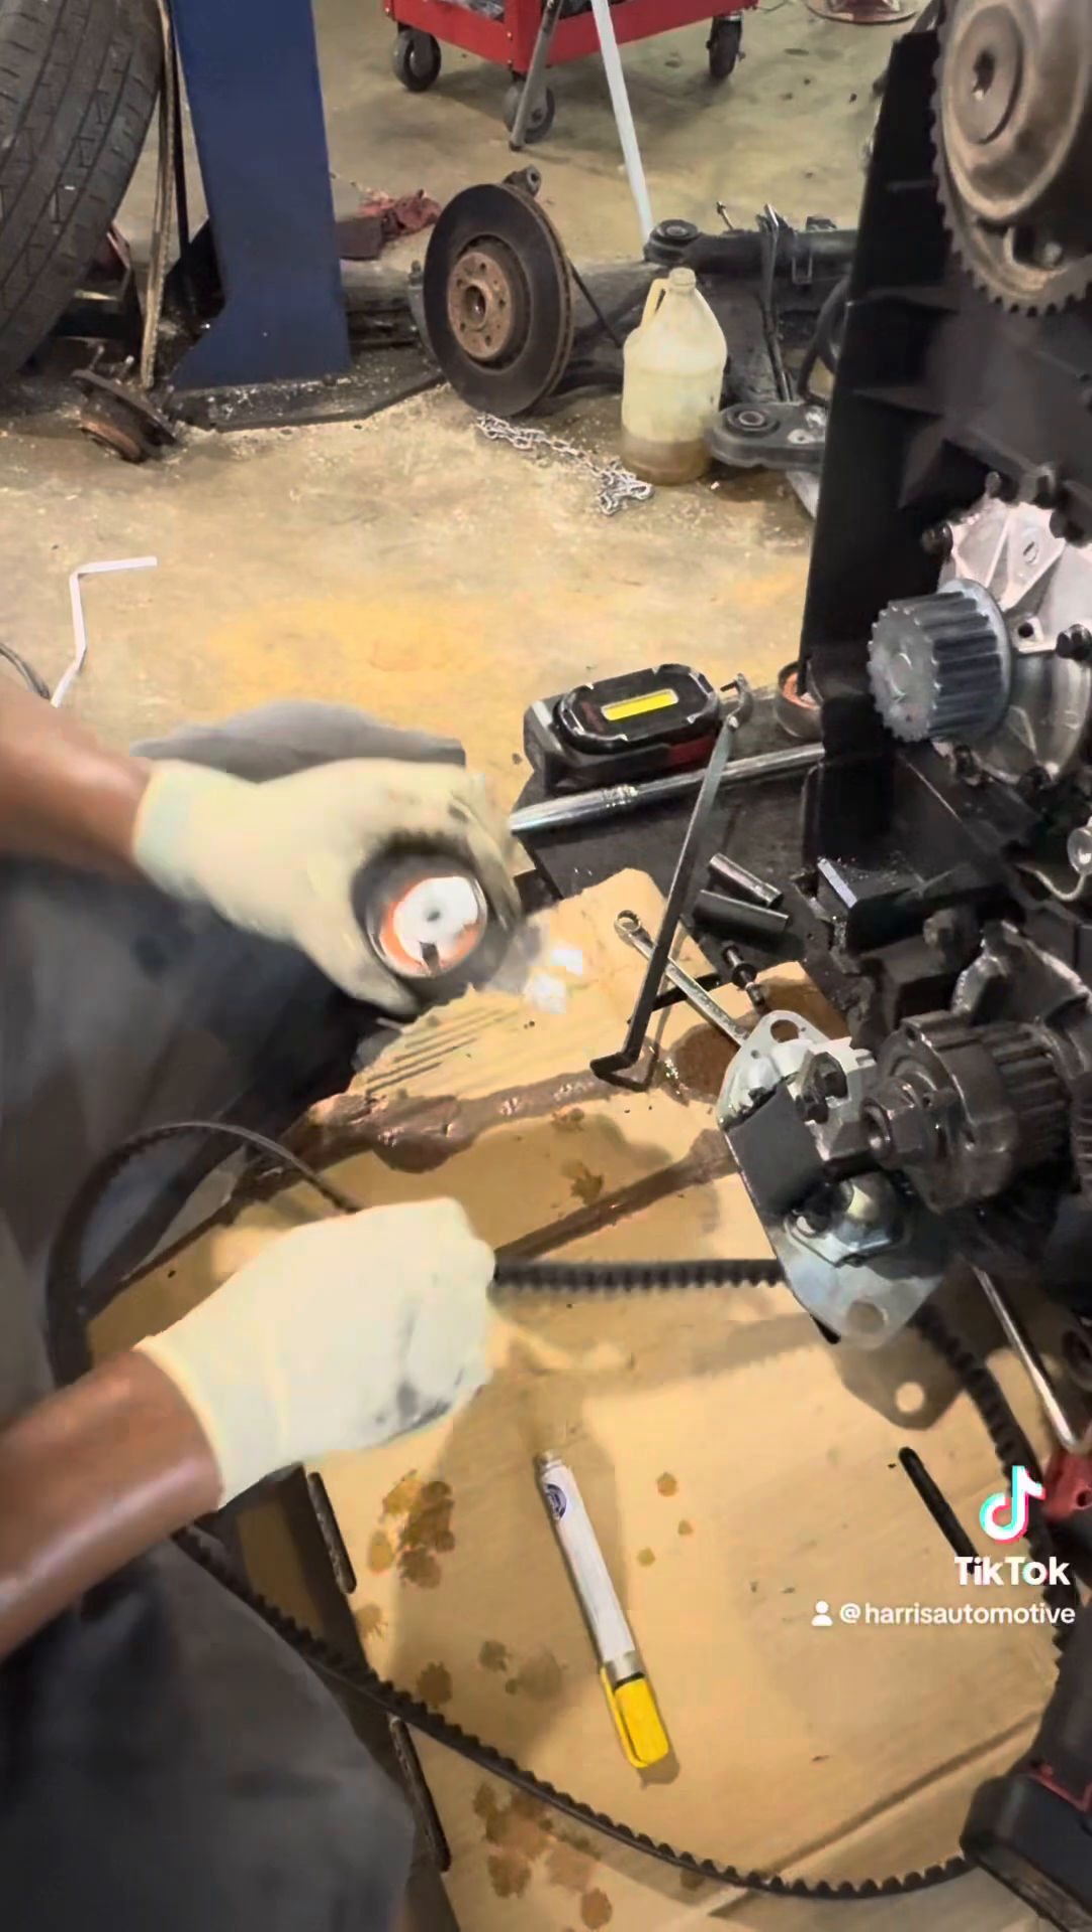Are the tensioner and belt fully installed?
No.